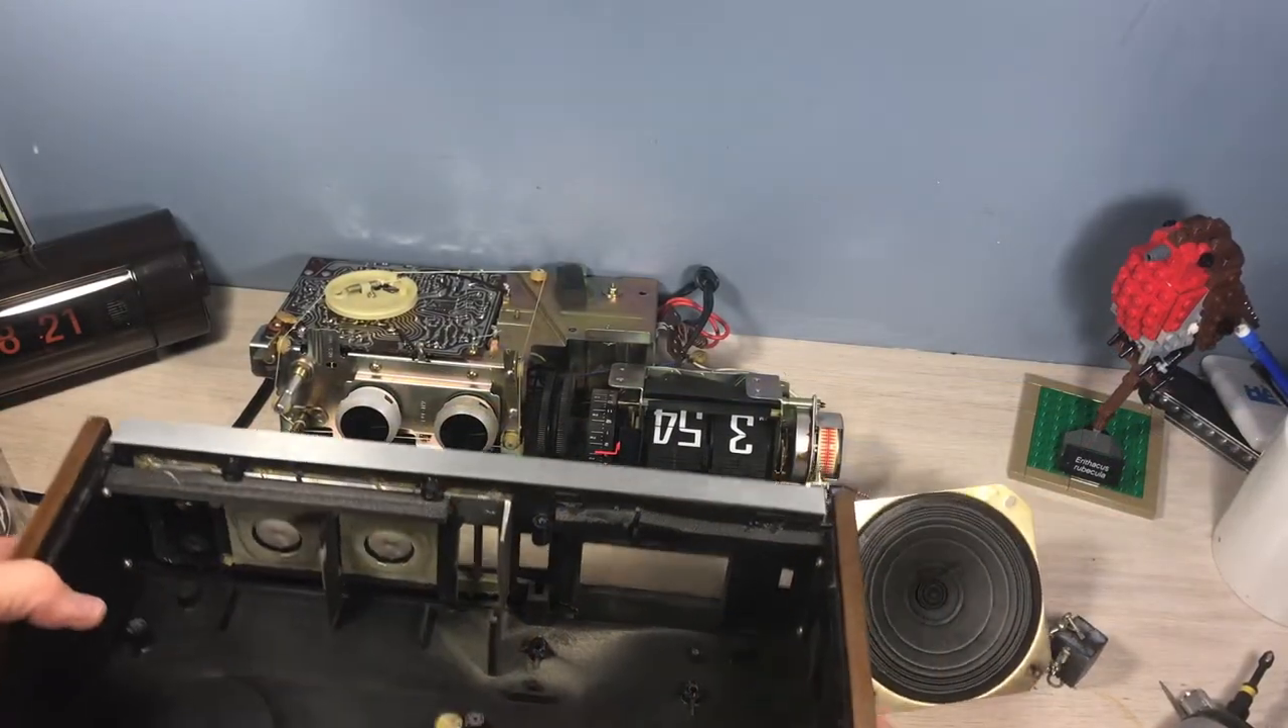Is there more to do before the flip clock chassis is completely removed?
No.